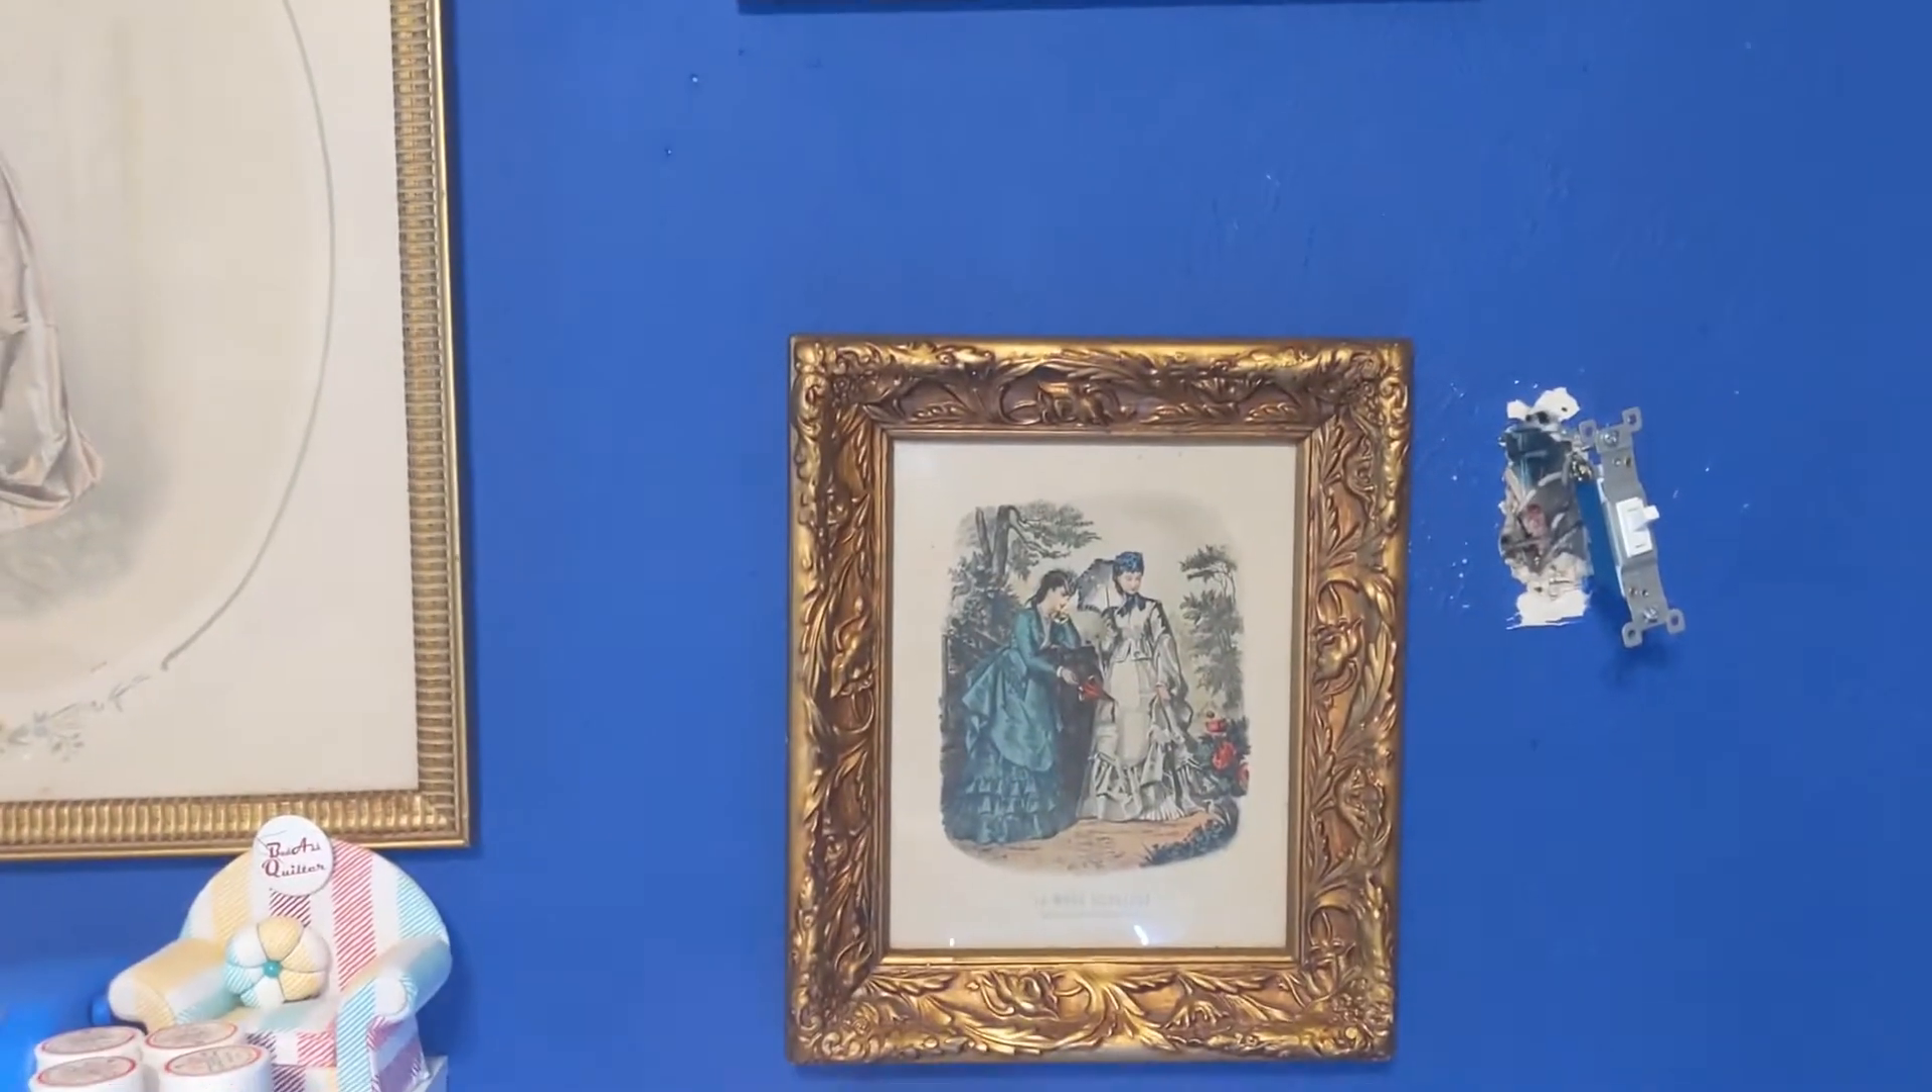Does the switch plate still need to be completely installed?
Yes.